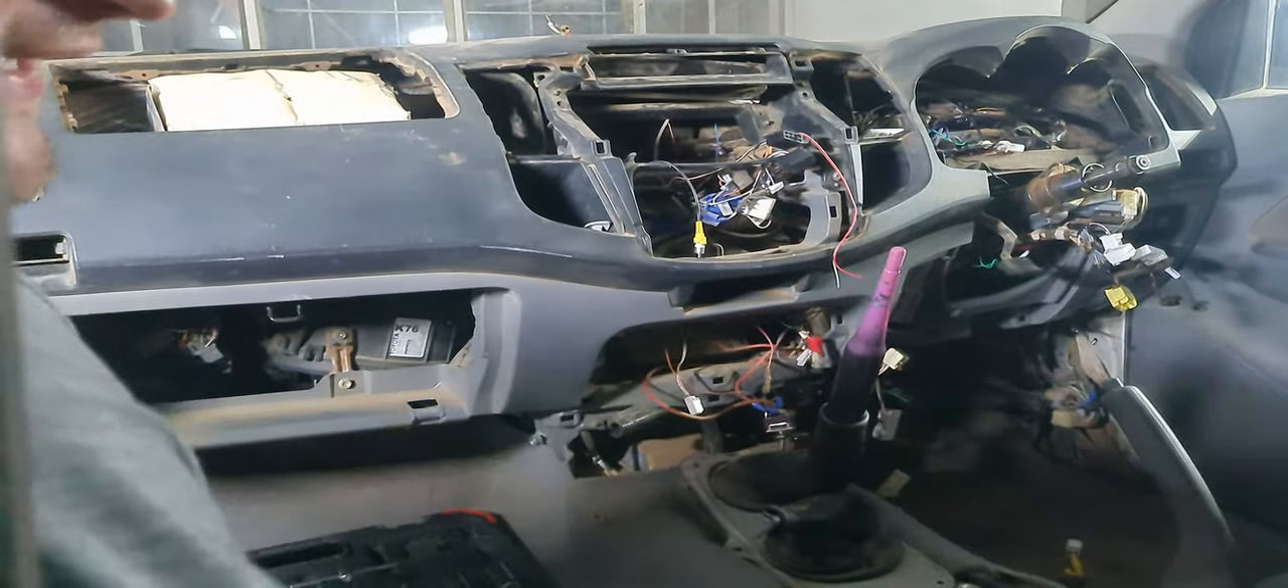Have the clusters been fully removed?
Yes.